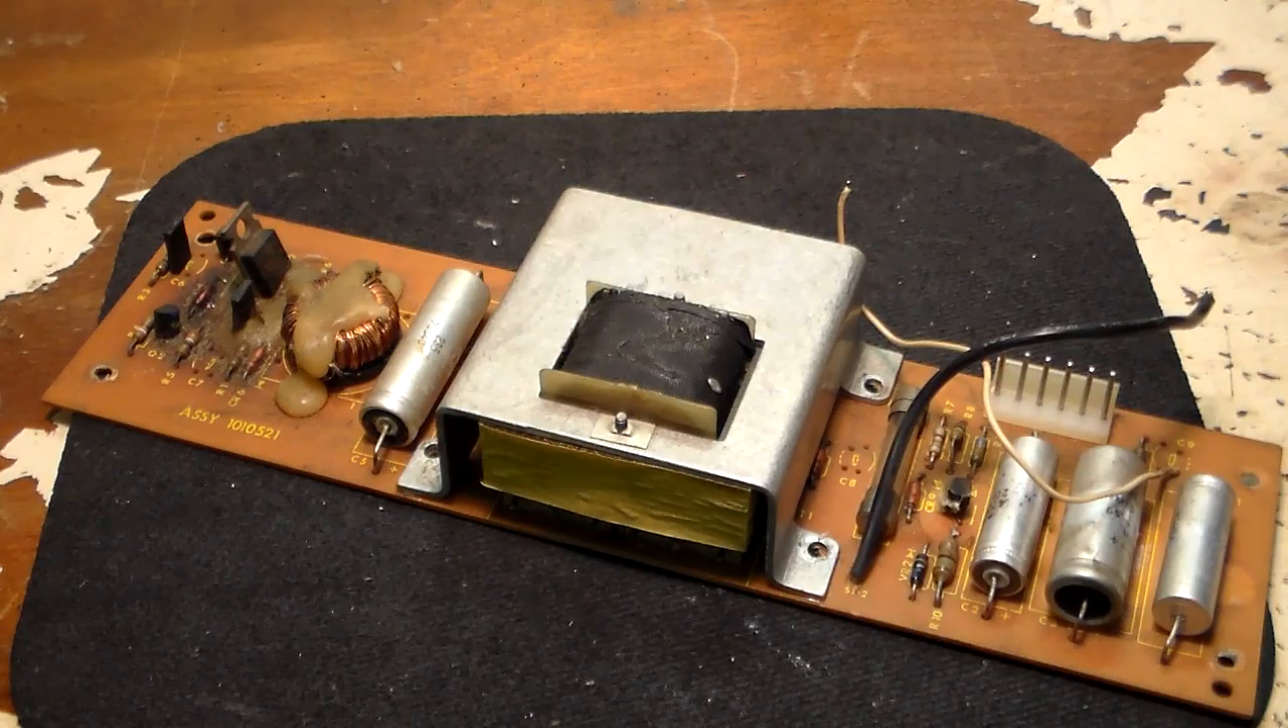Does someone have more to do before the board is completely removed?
No.